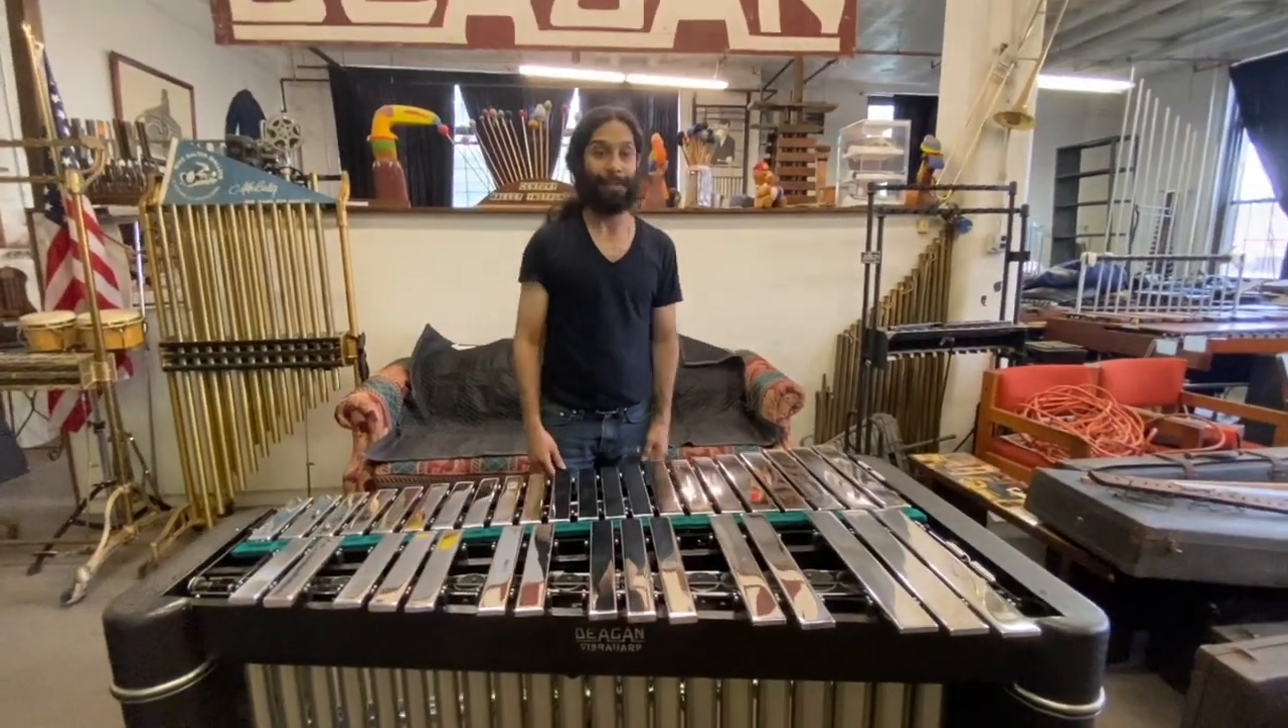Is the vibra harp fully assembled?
Yes.